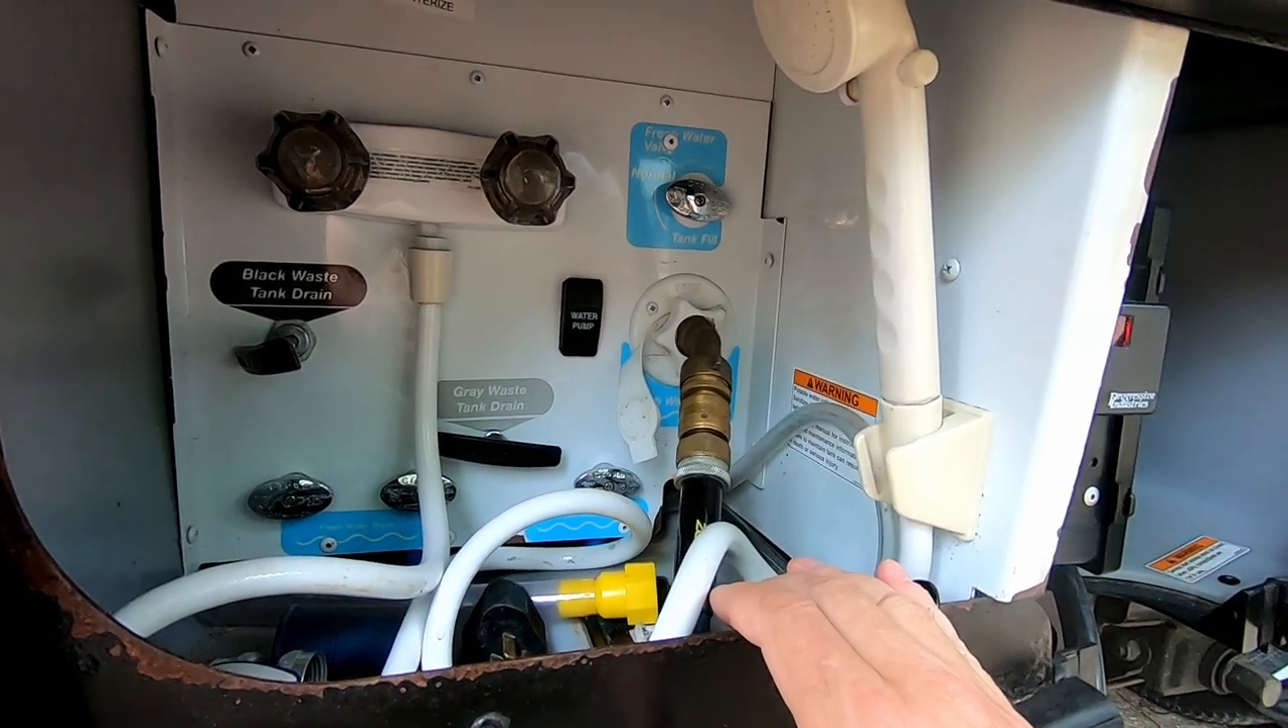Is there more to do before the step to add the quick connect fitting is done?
No.